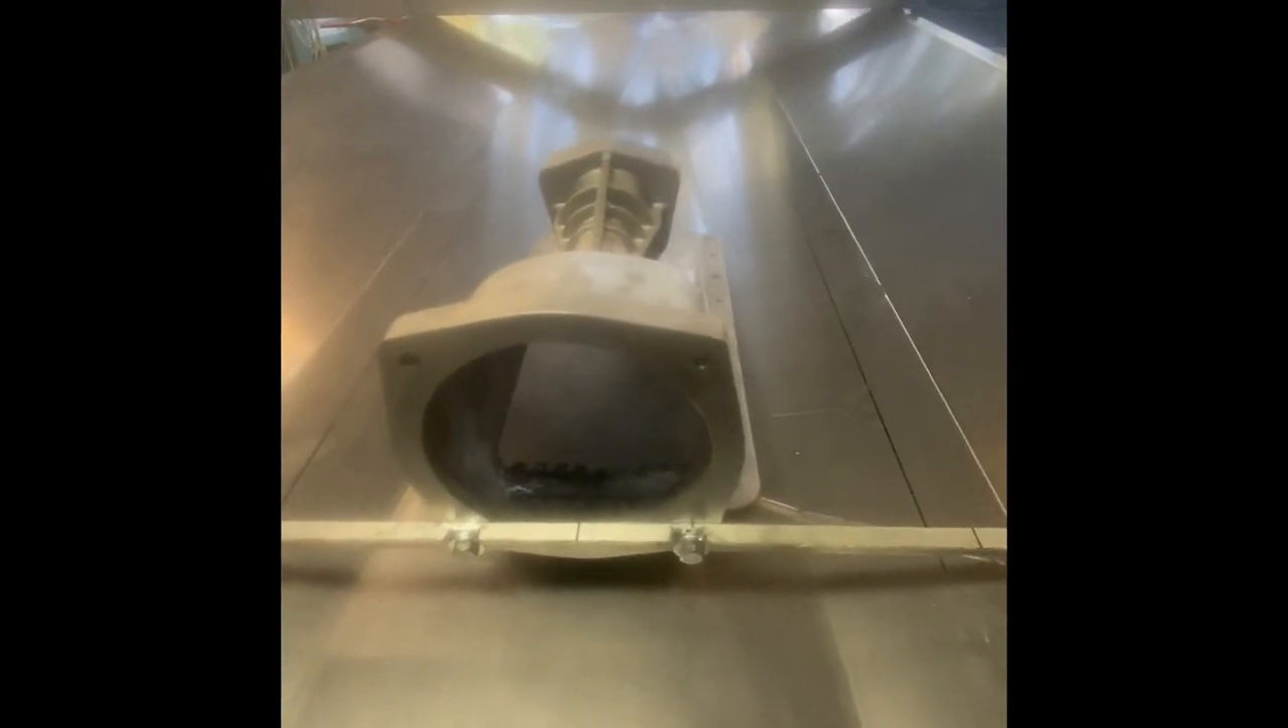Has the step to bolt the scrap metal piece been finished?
Yes.